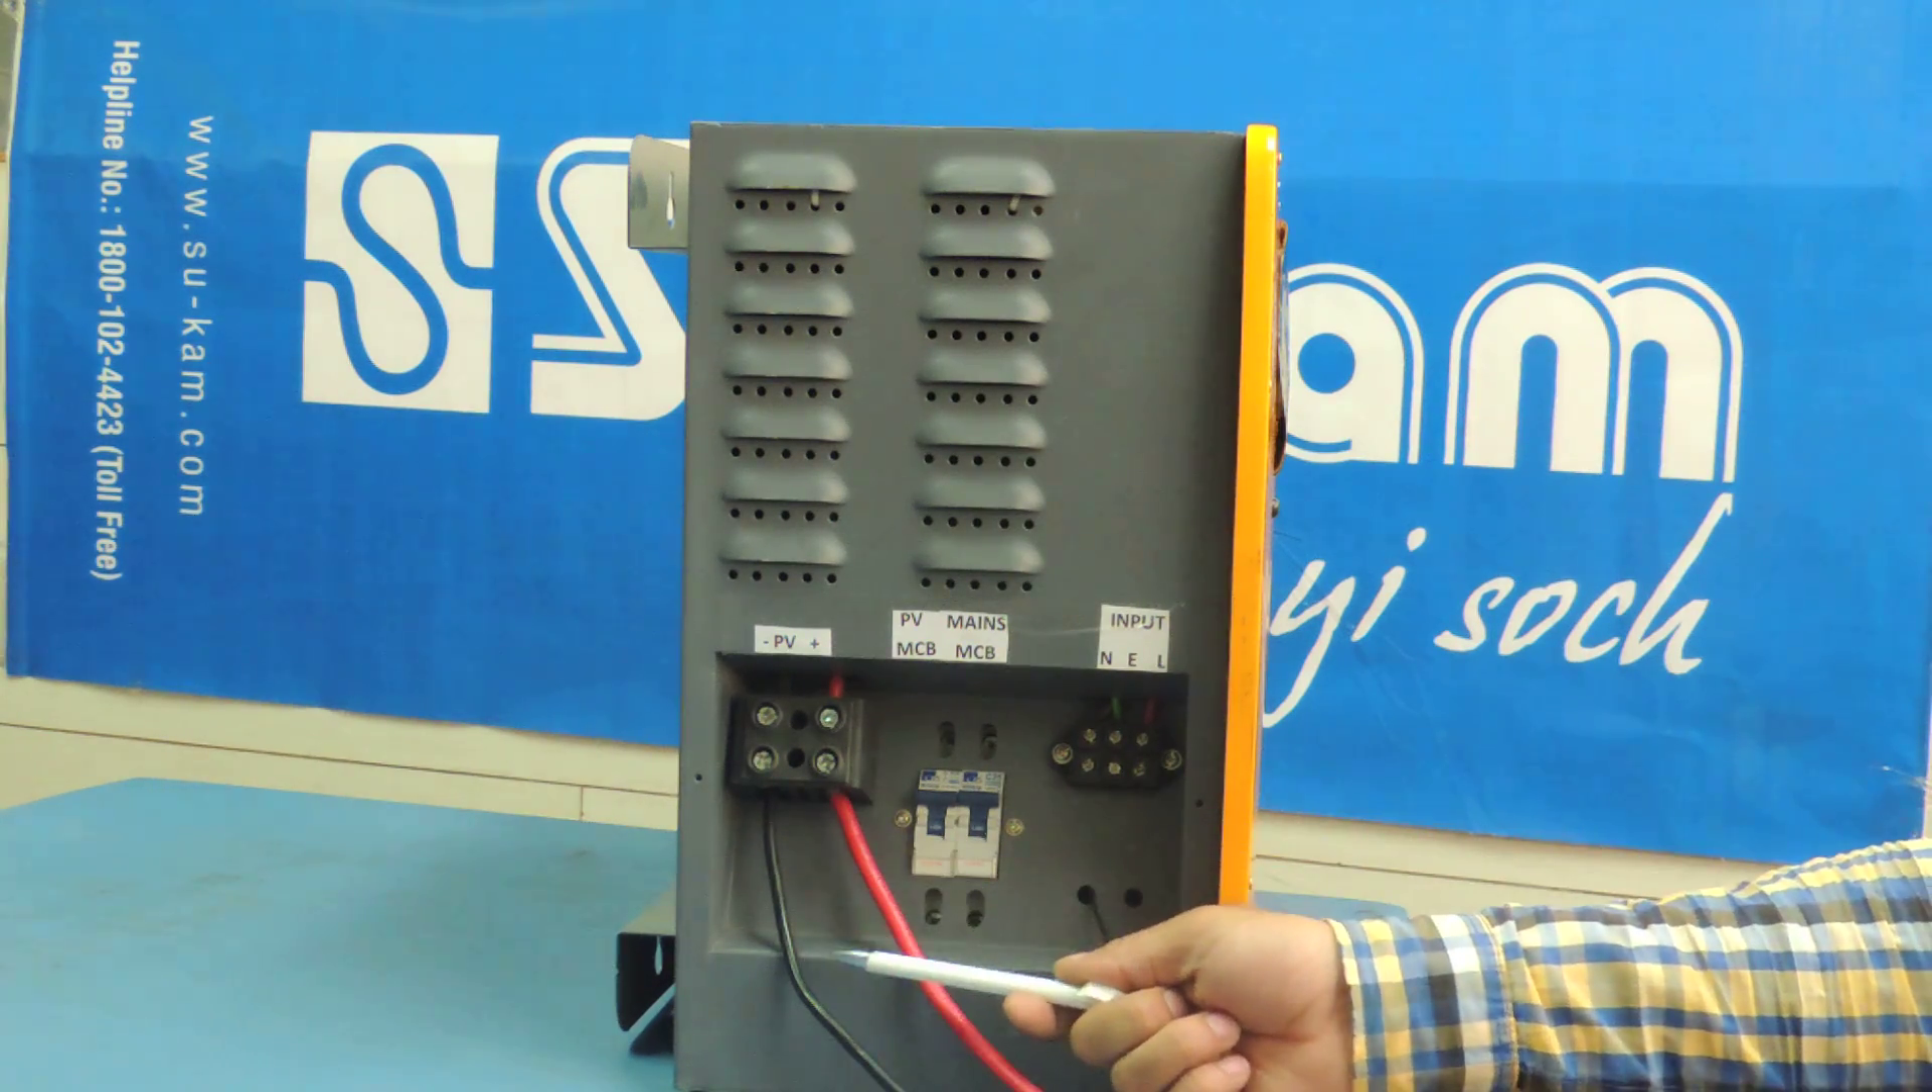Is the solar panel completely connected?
Yes.